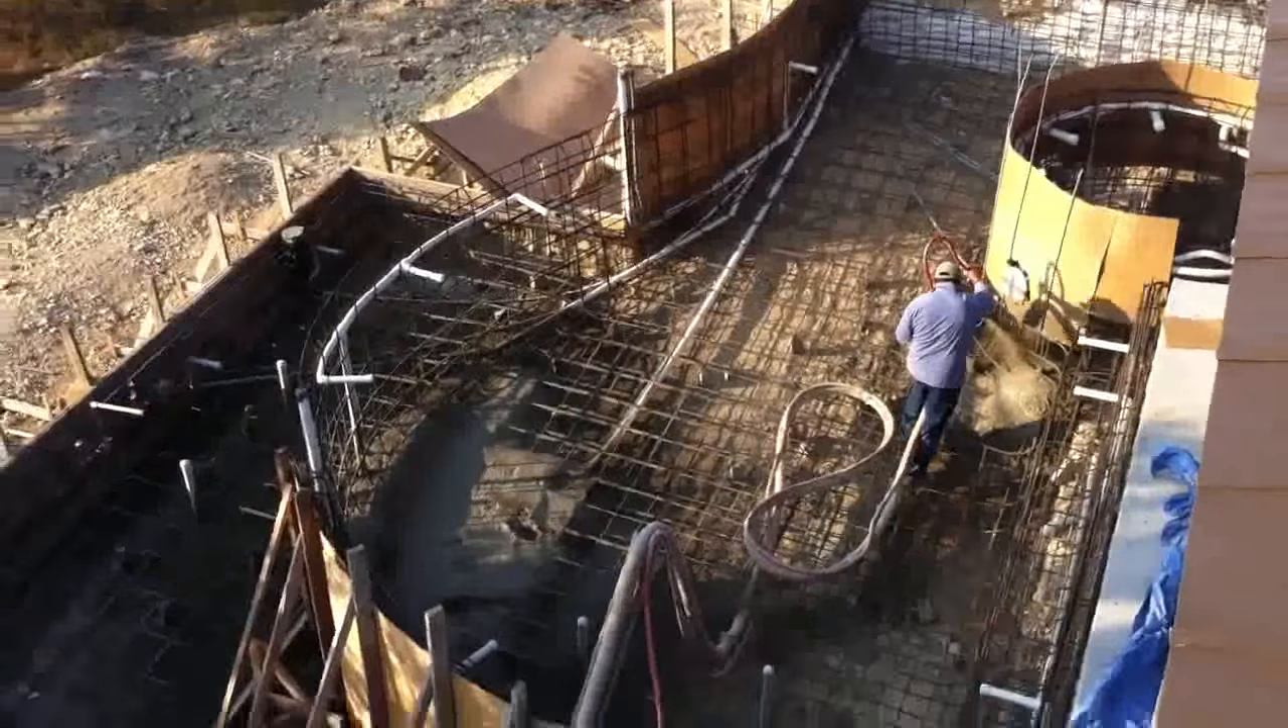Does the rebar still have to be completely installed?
No.